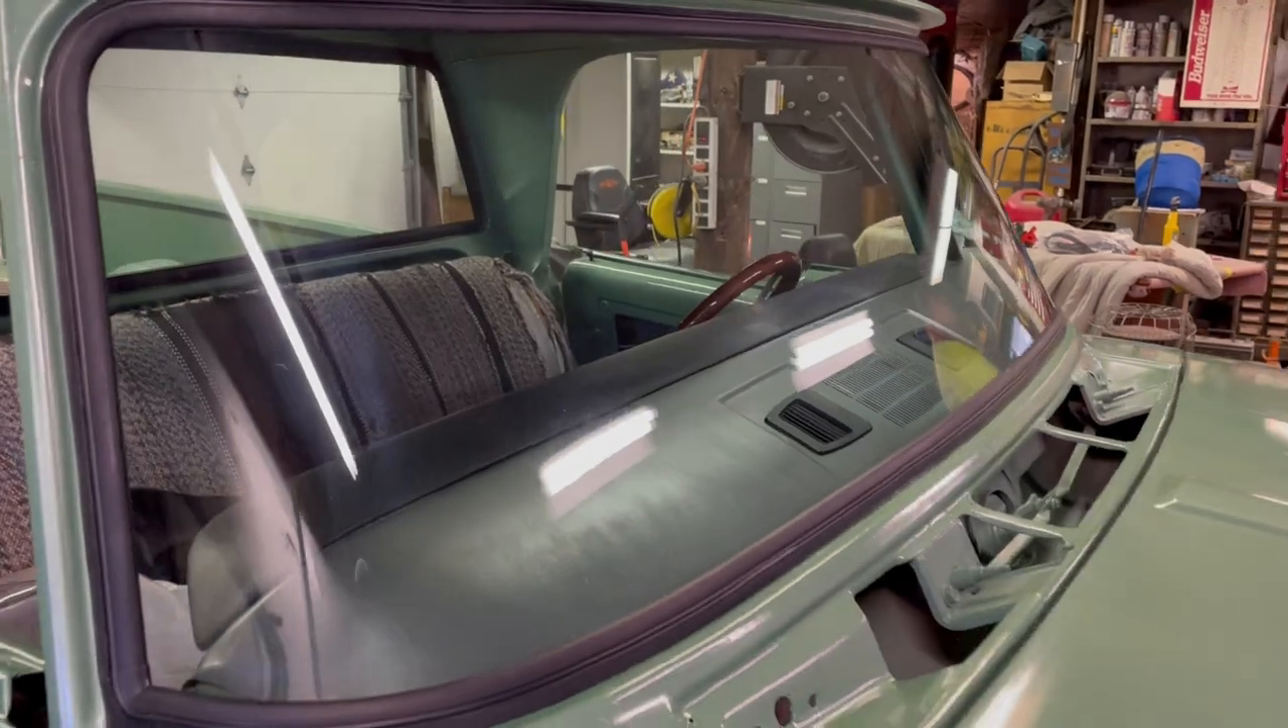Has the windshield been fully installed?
Yes.